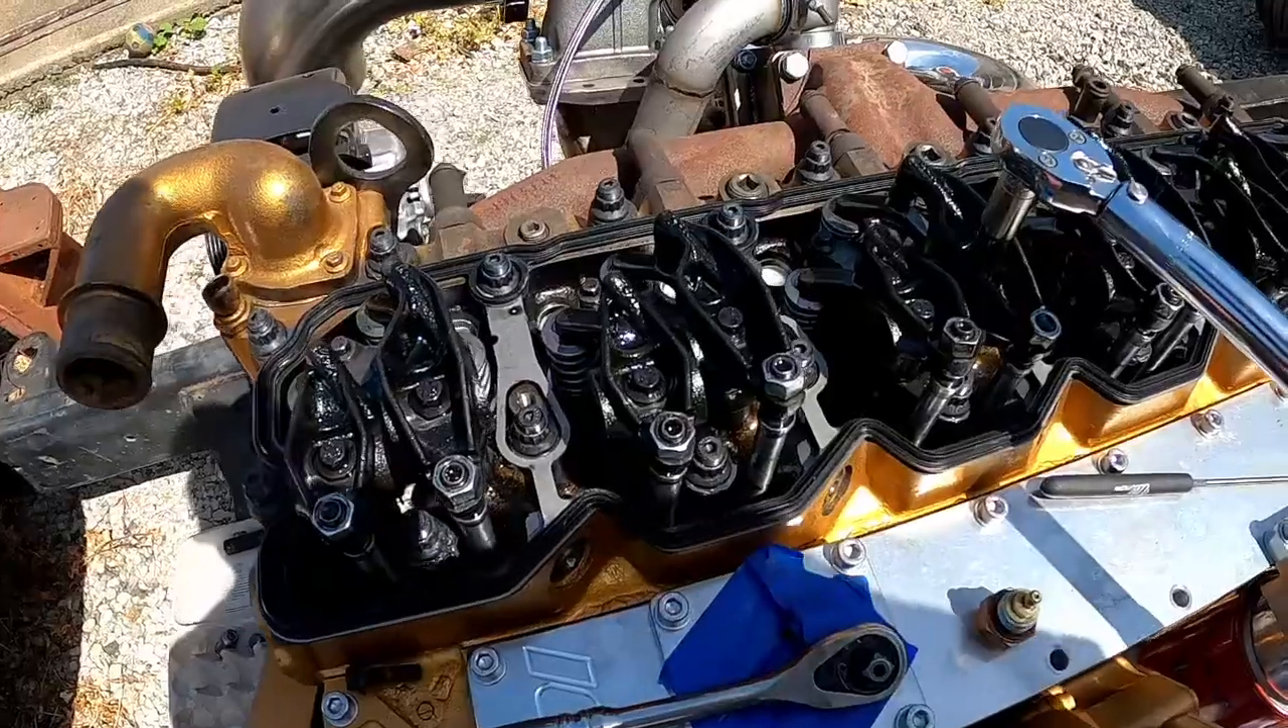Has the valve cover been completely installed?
No.